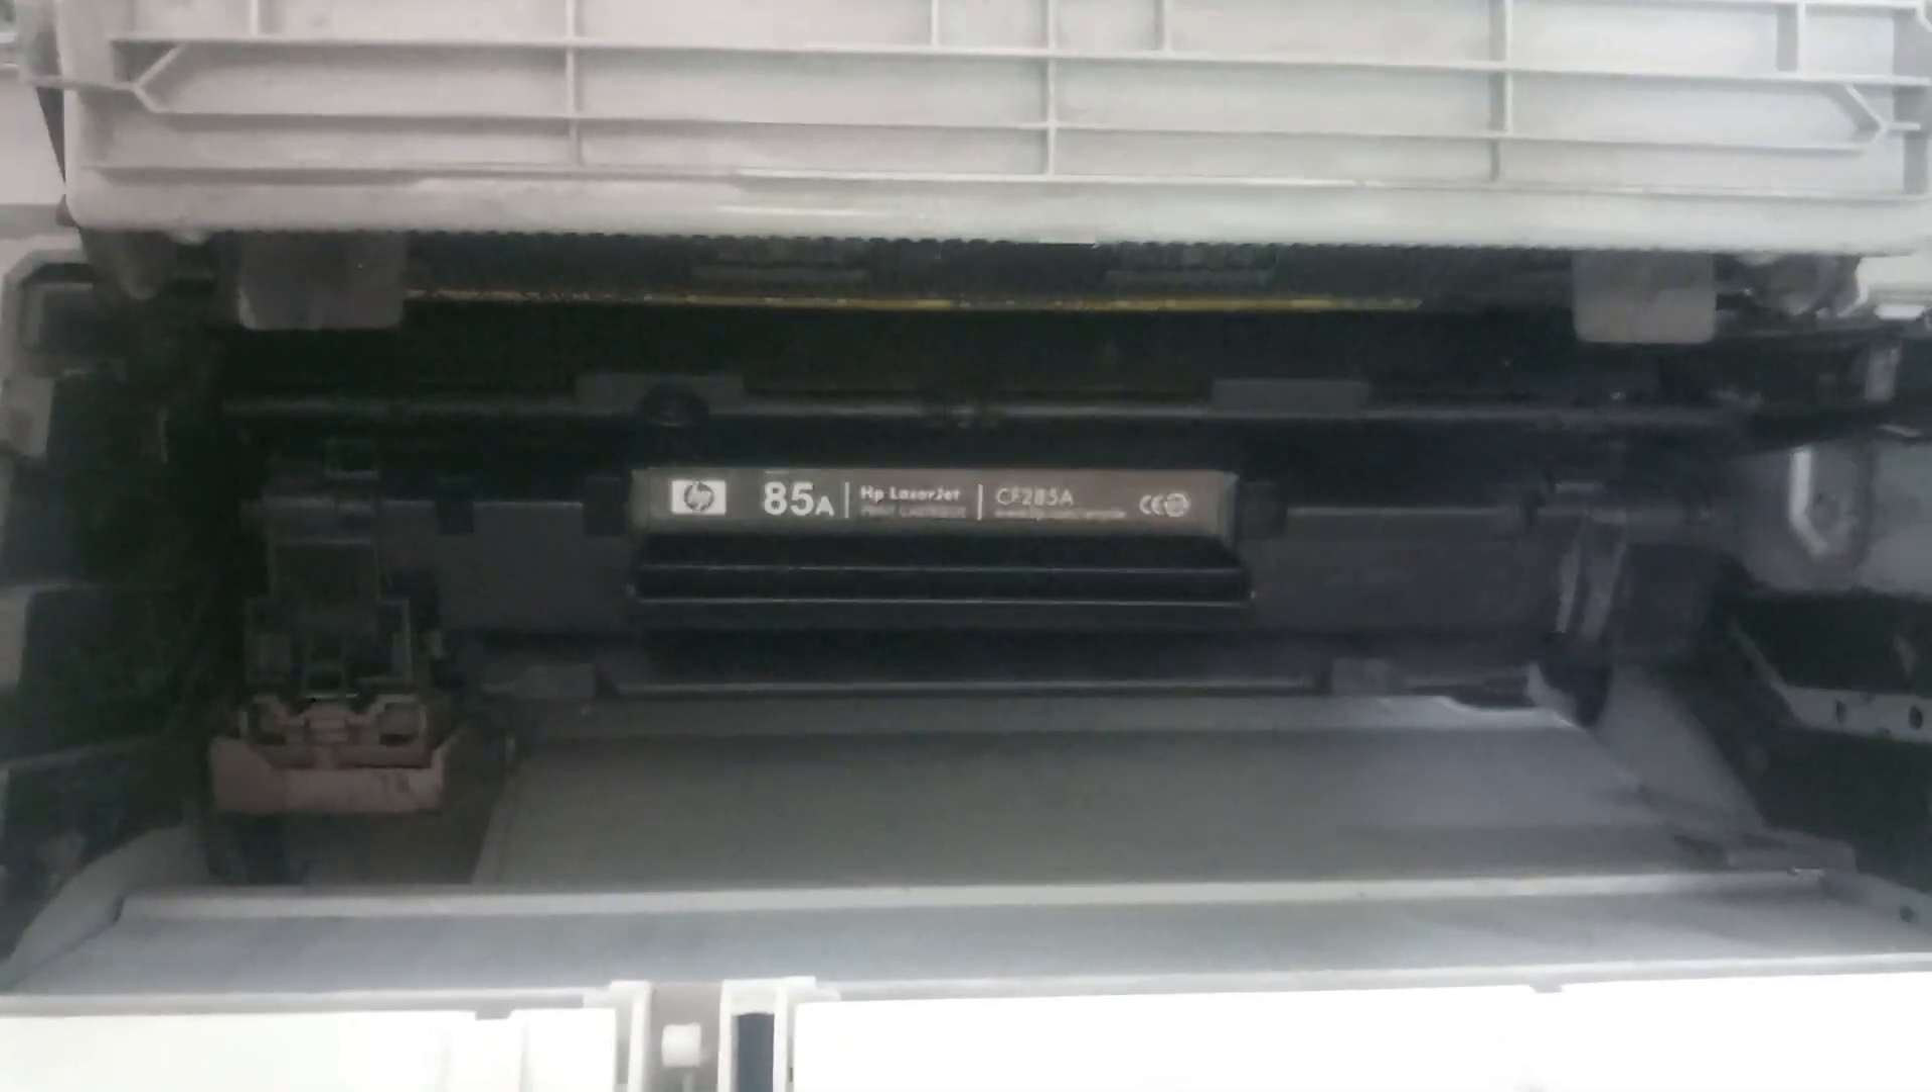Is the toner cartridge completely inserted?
Yes.